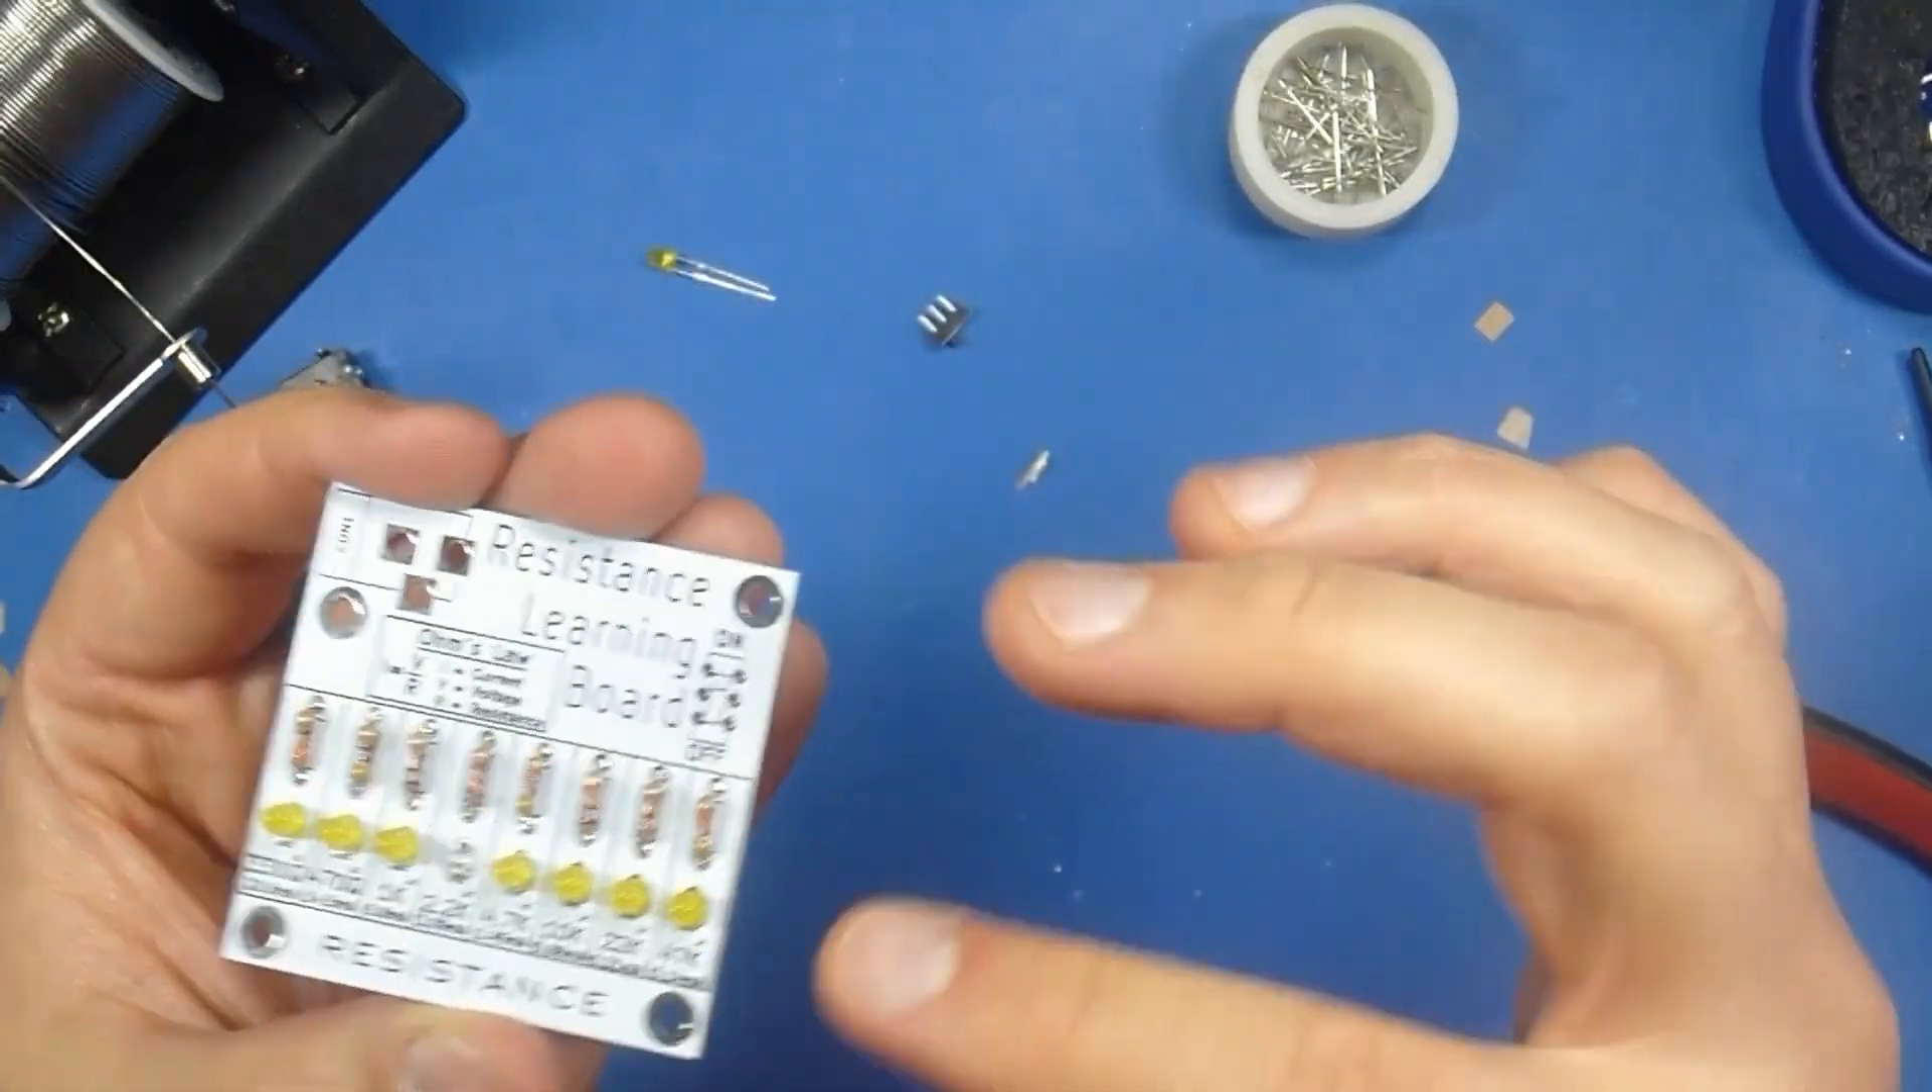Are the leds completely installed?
No.